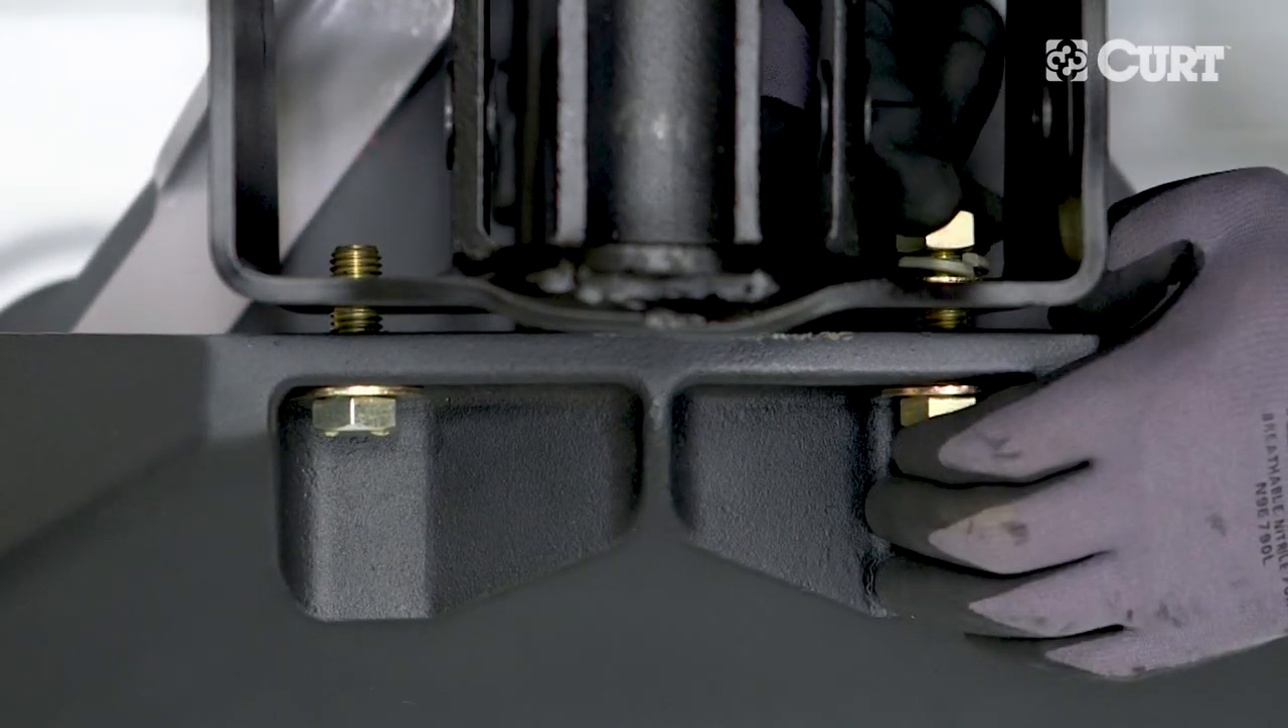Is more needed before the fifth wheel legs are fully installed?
Yes.